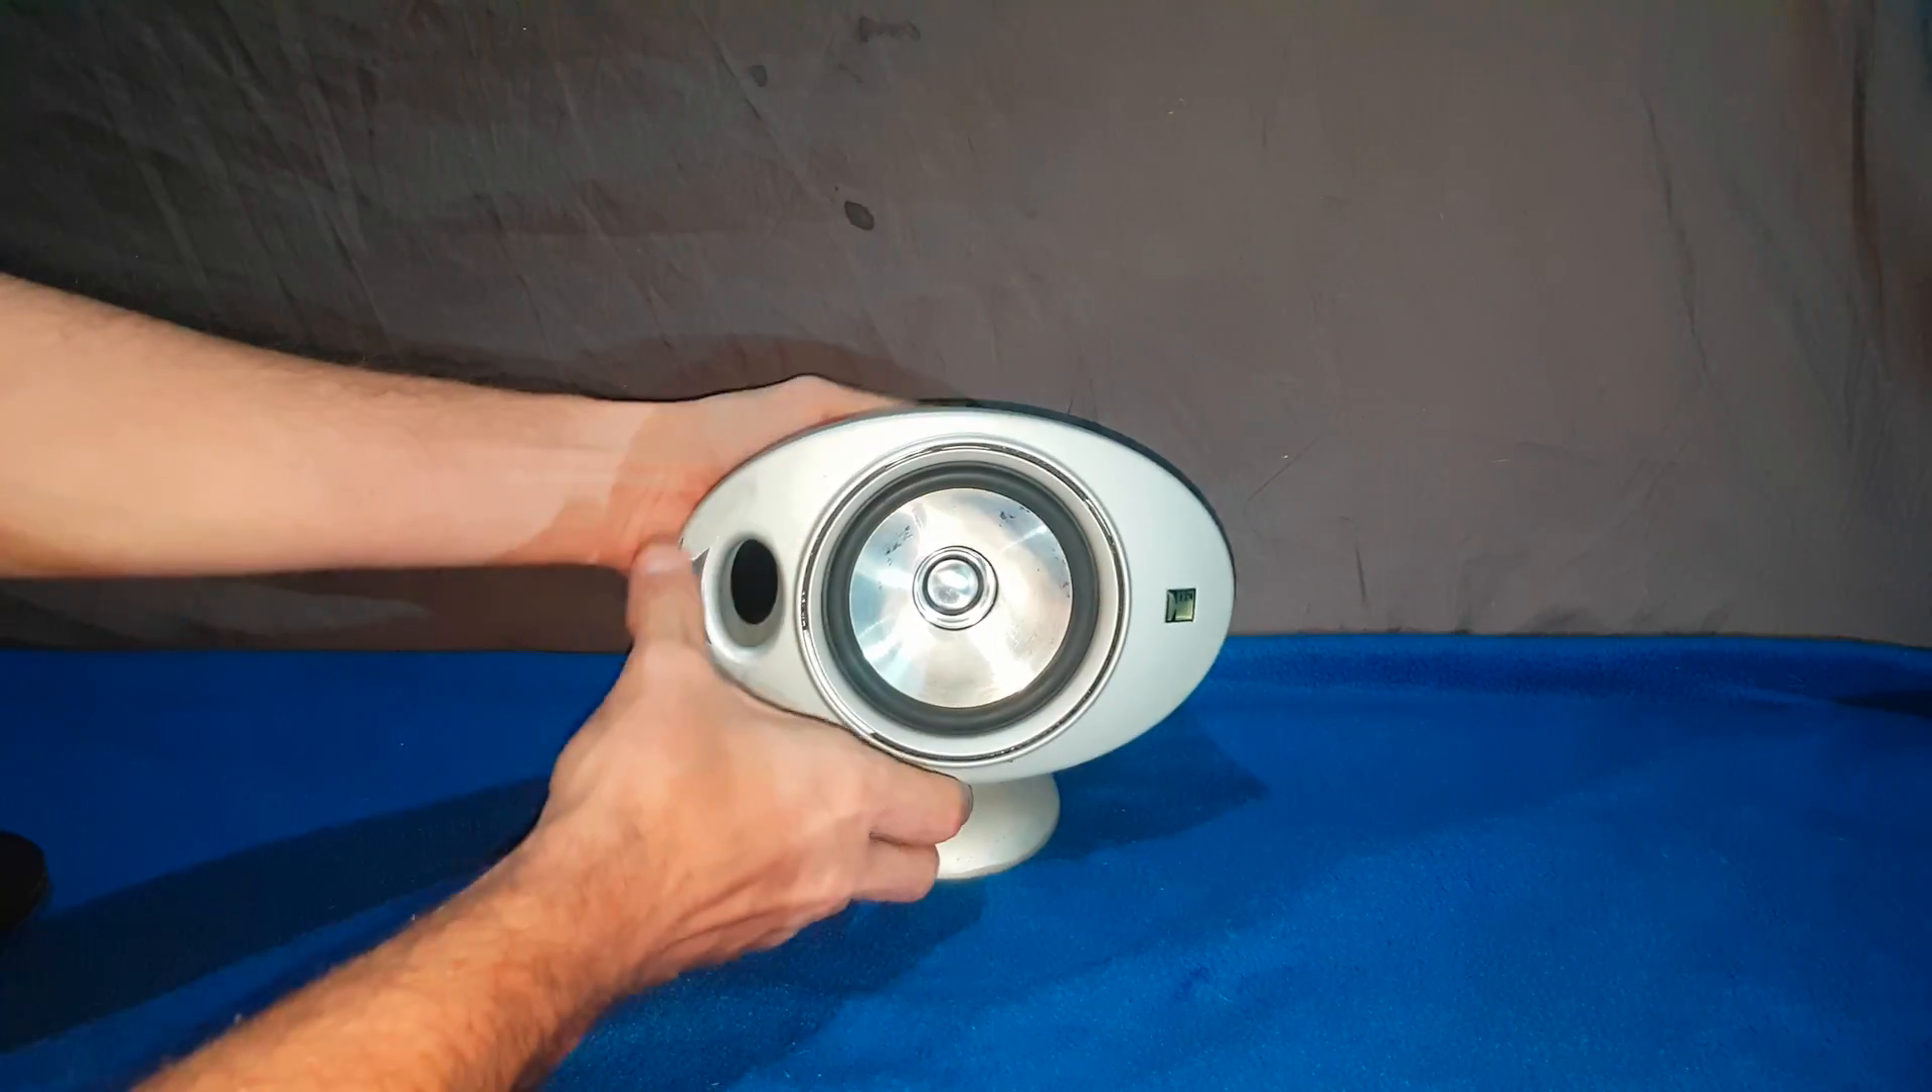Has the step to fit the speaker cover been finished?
No.